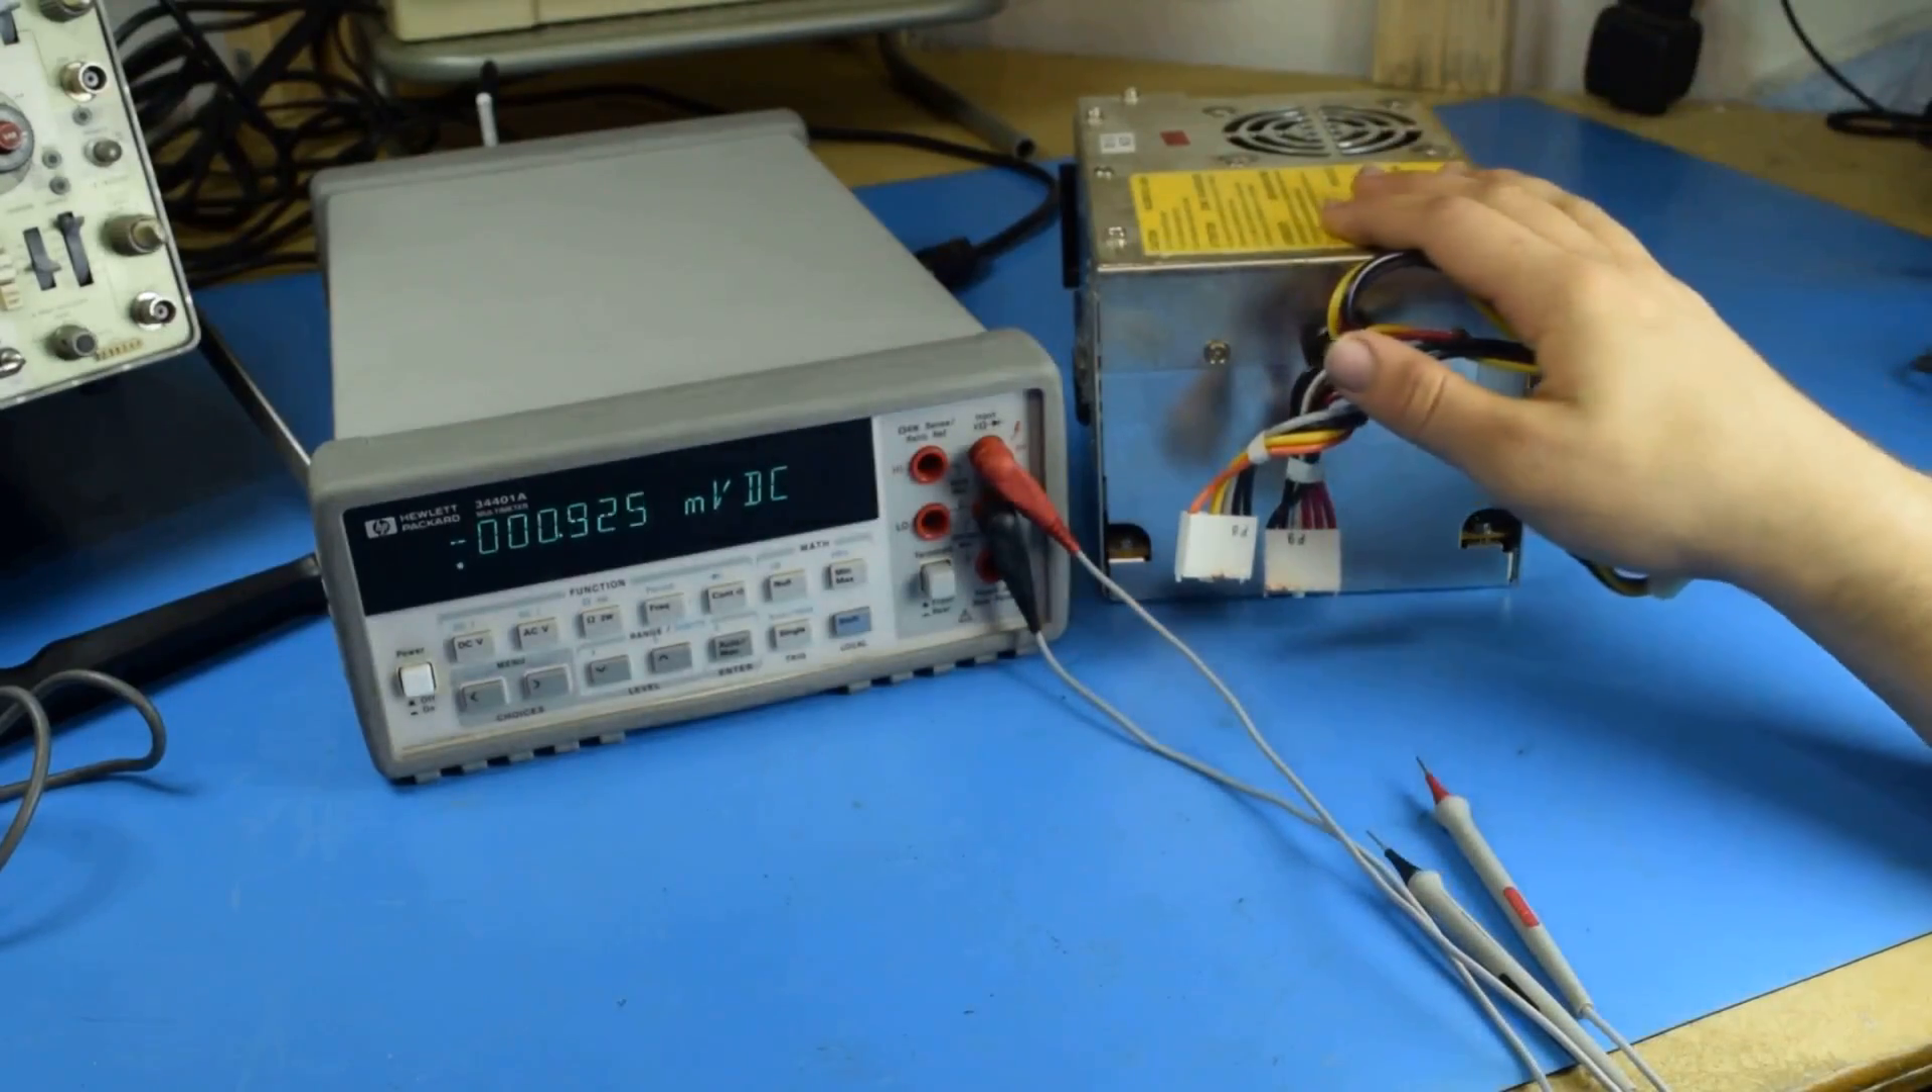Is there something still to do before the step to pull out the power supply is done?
No.